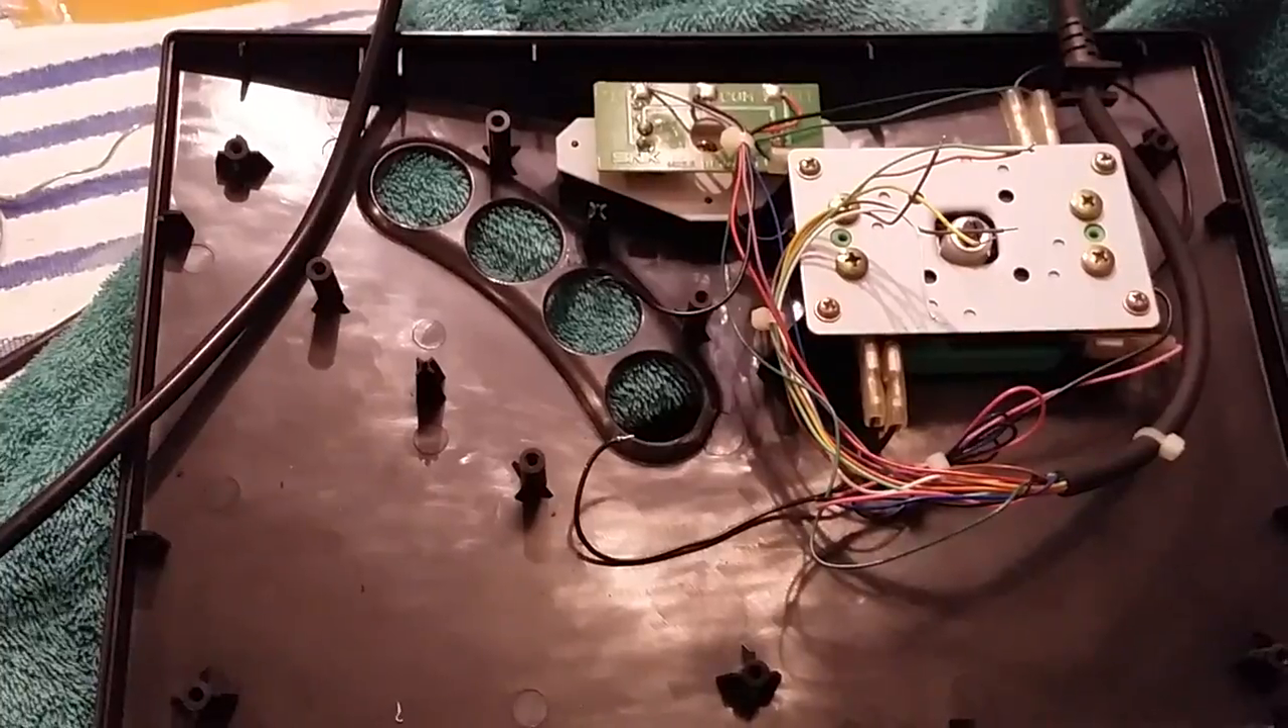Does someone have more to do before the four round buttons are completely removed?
No.